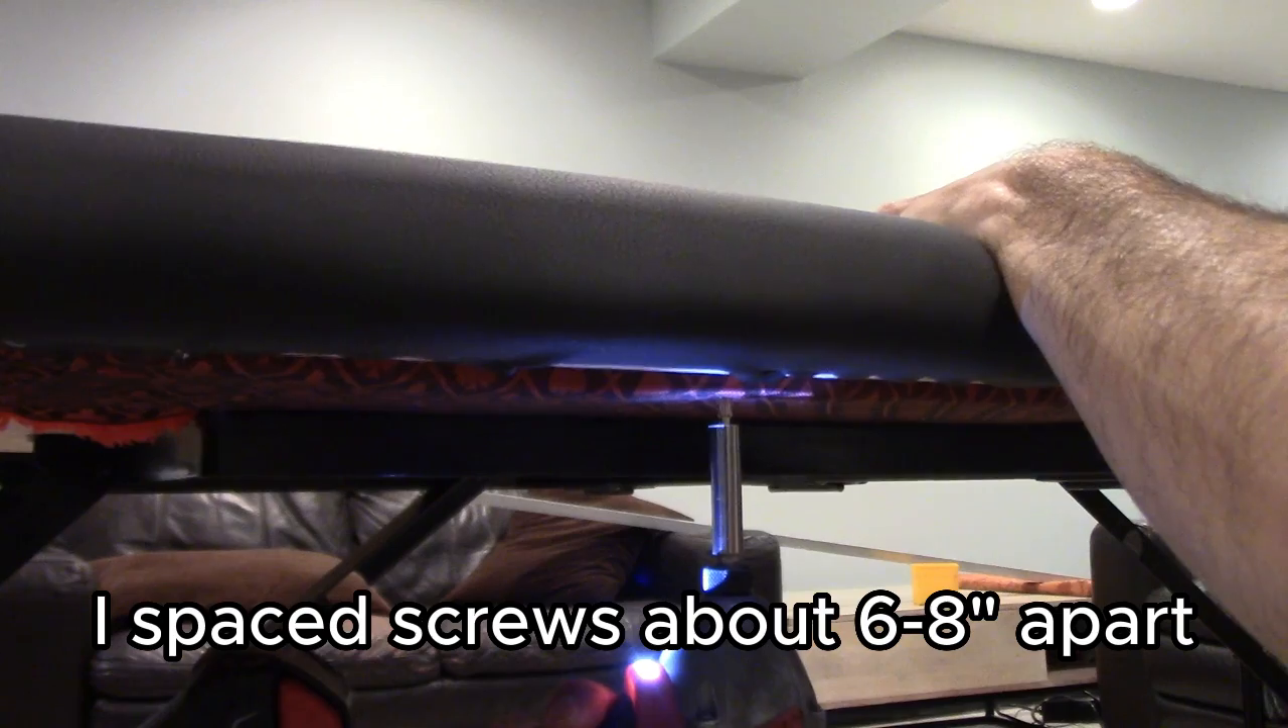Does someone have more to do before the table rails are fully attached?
Yes.